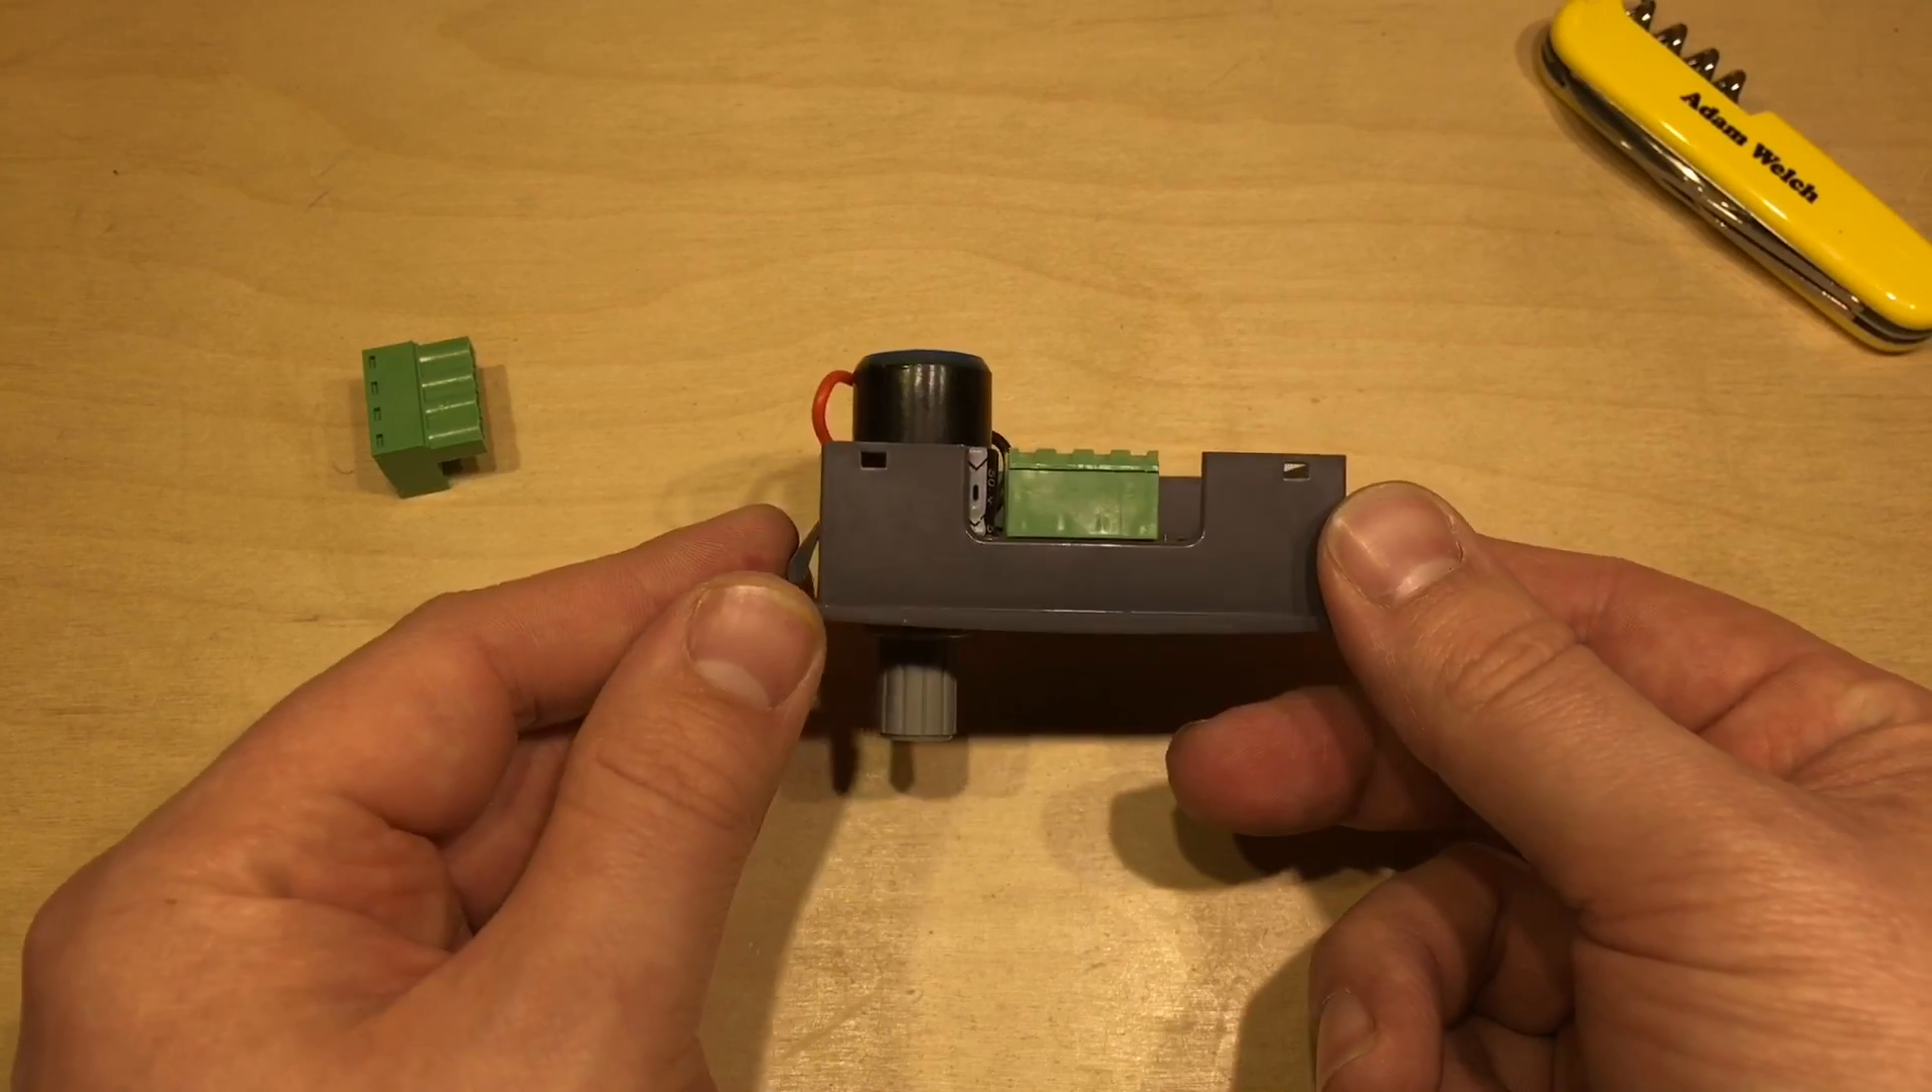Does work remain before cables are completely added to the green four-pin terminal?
Yes.